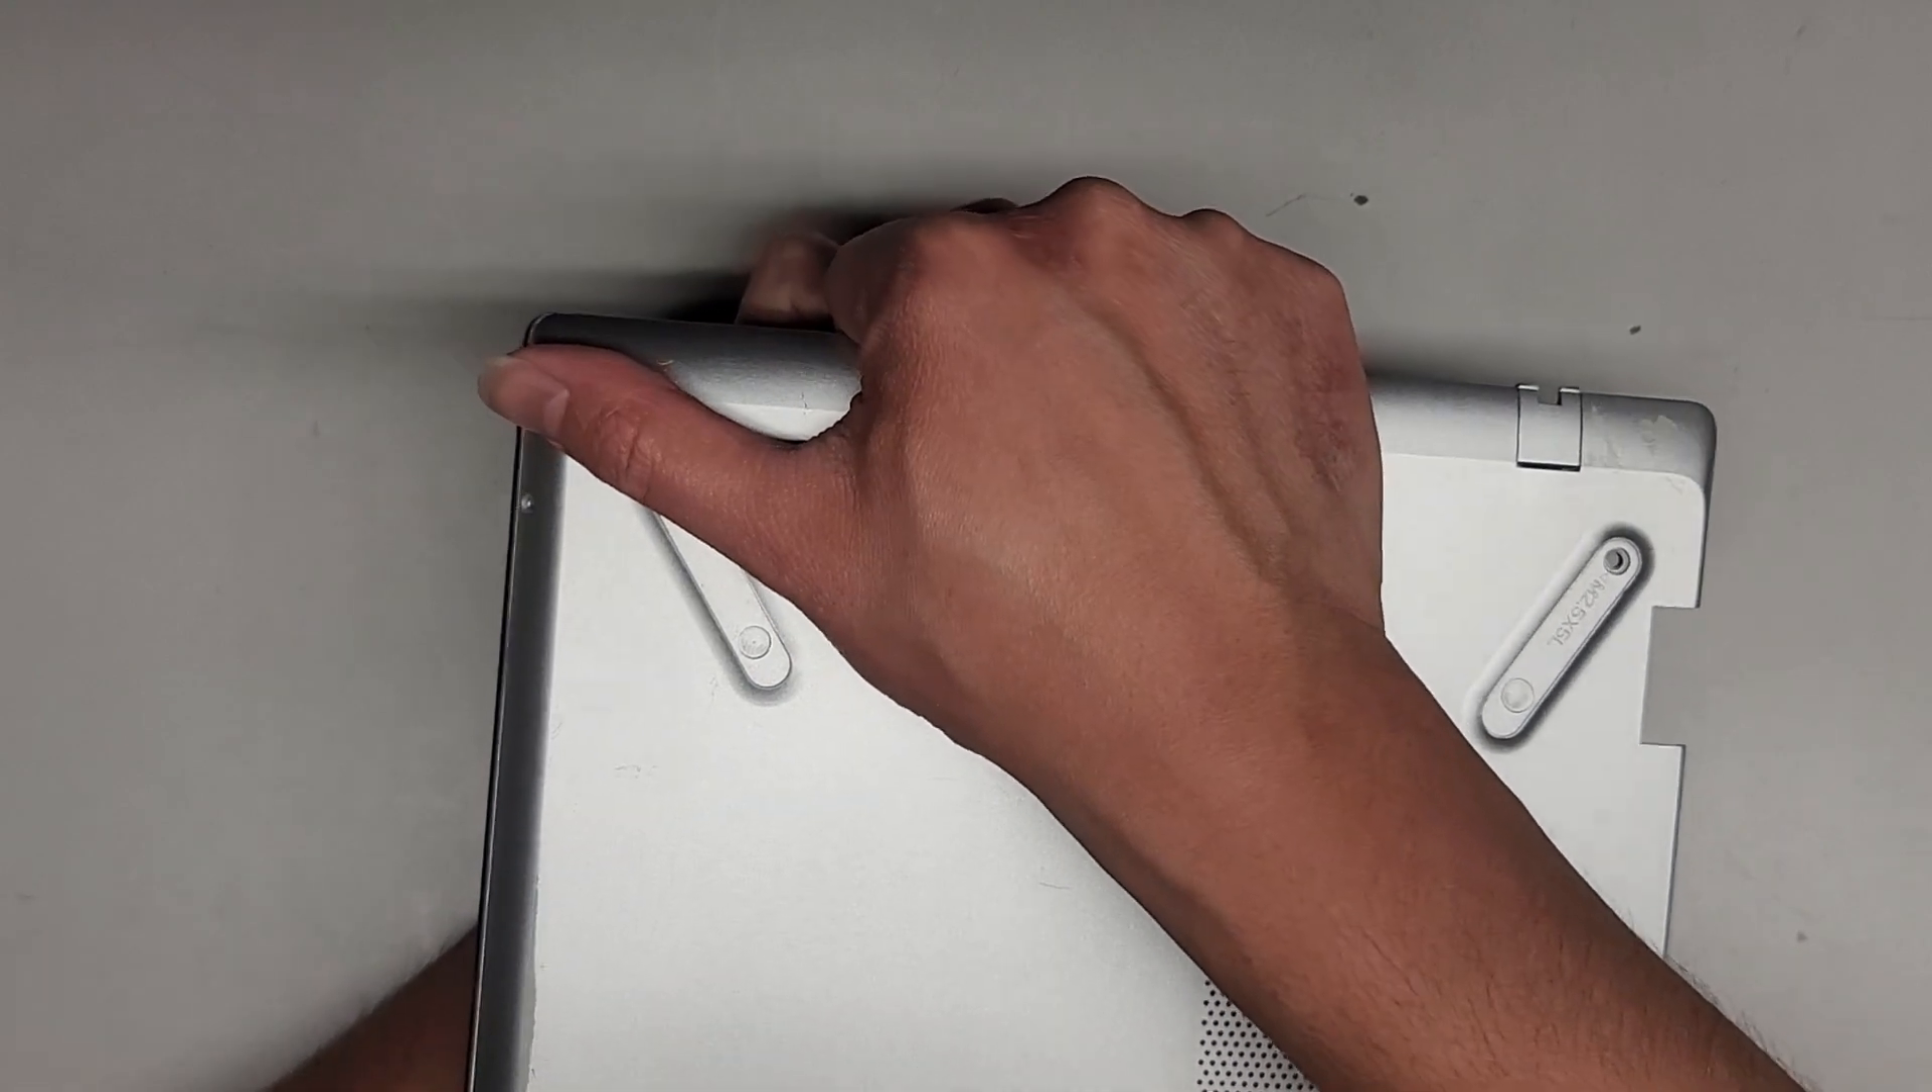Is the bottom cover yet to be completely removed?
Yes.